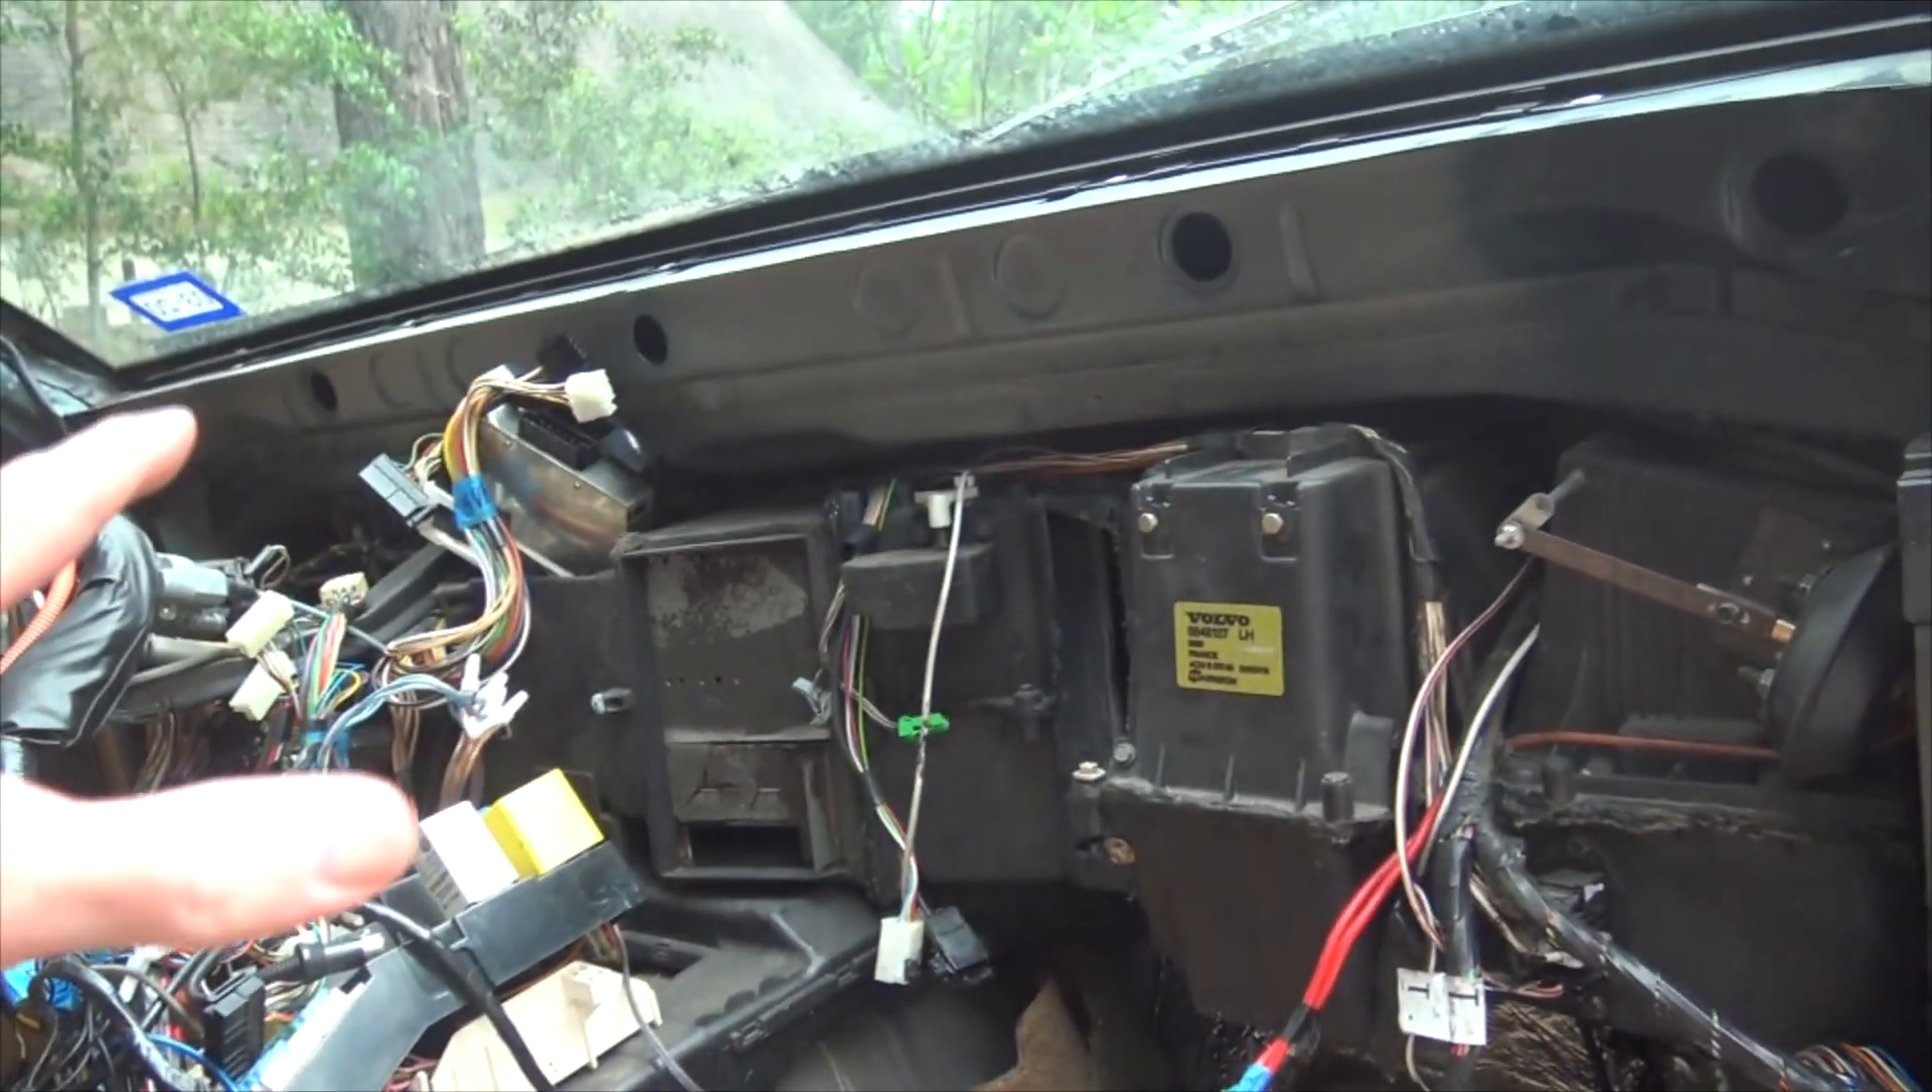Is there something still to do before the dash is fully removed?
No.